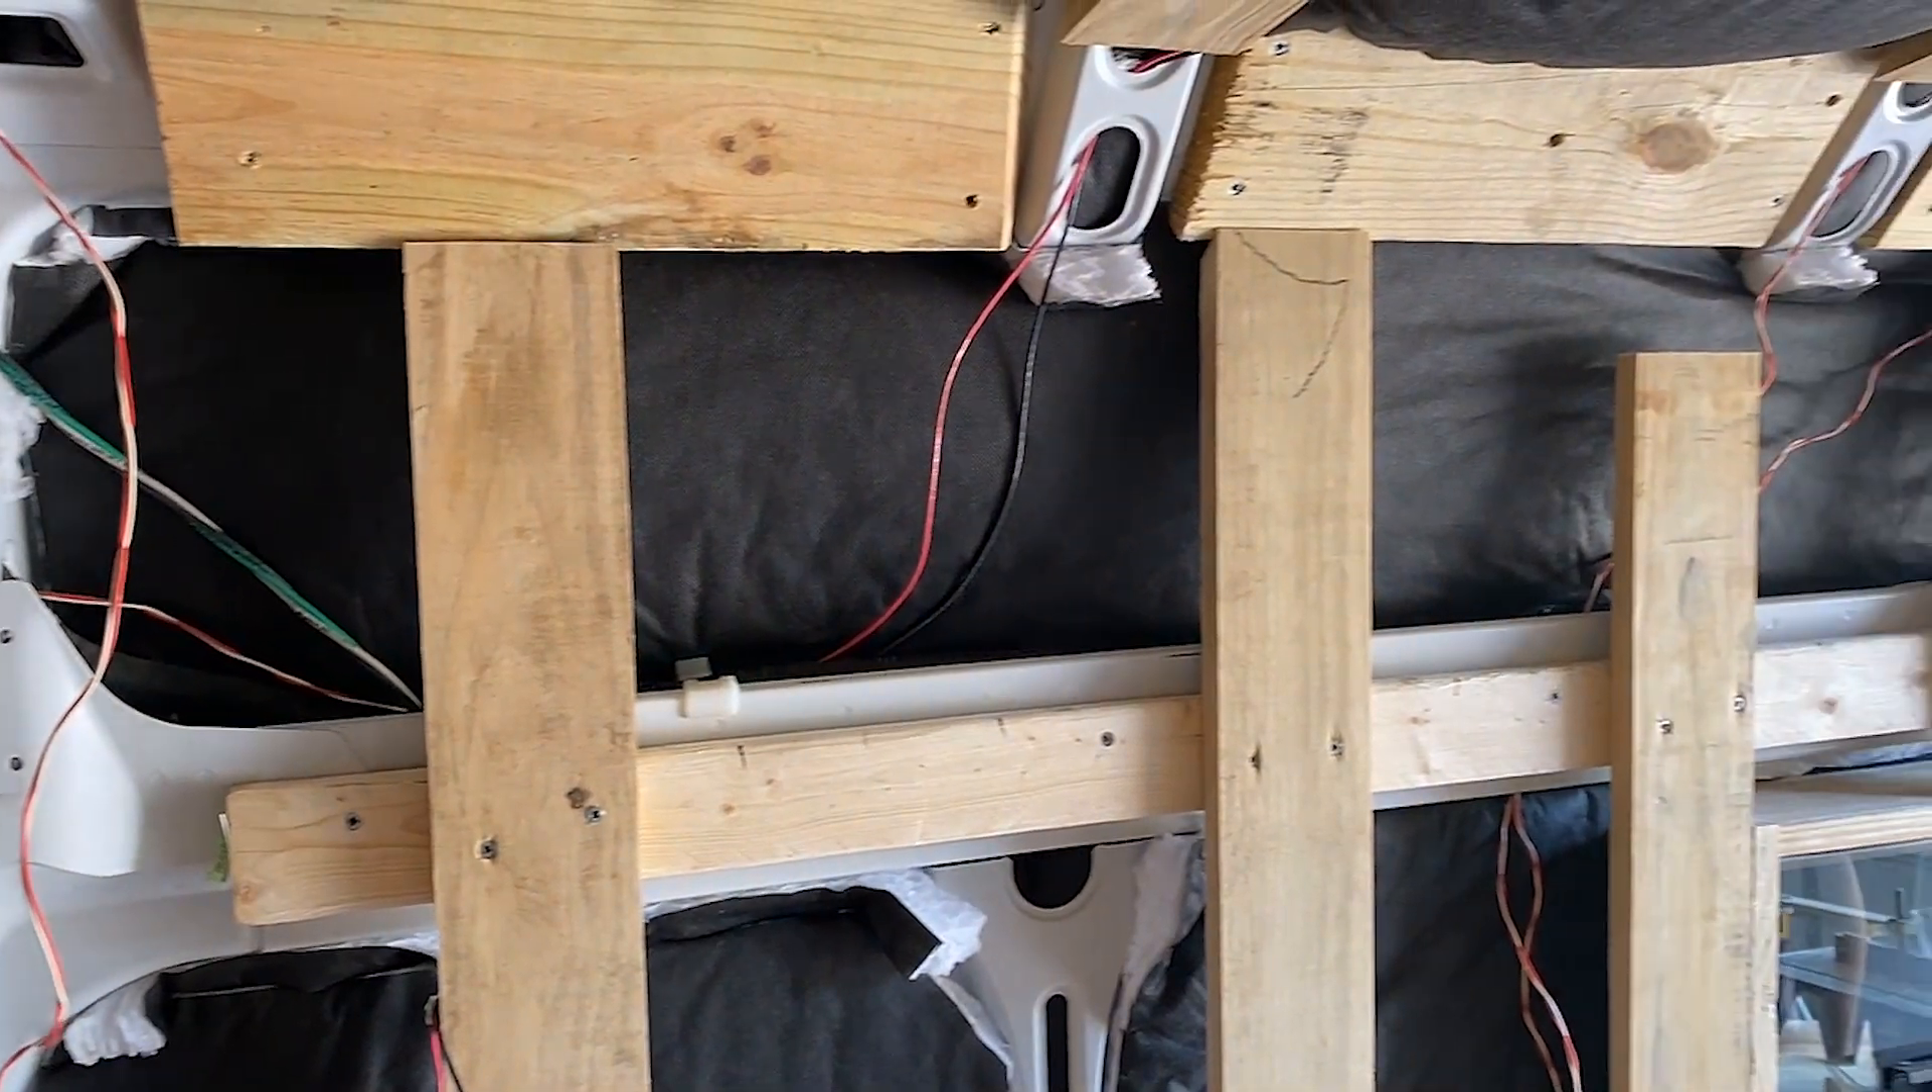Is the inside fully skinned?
No.